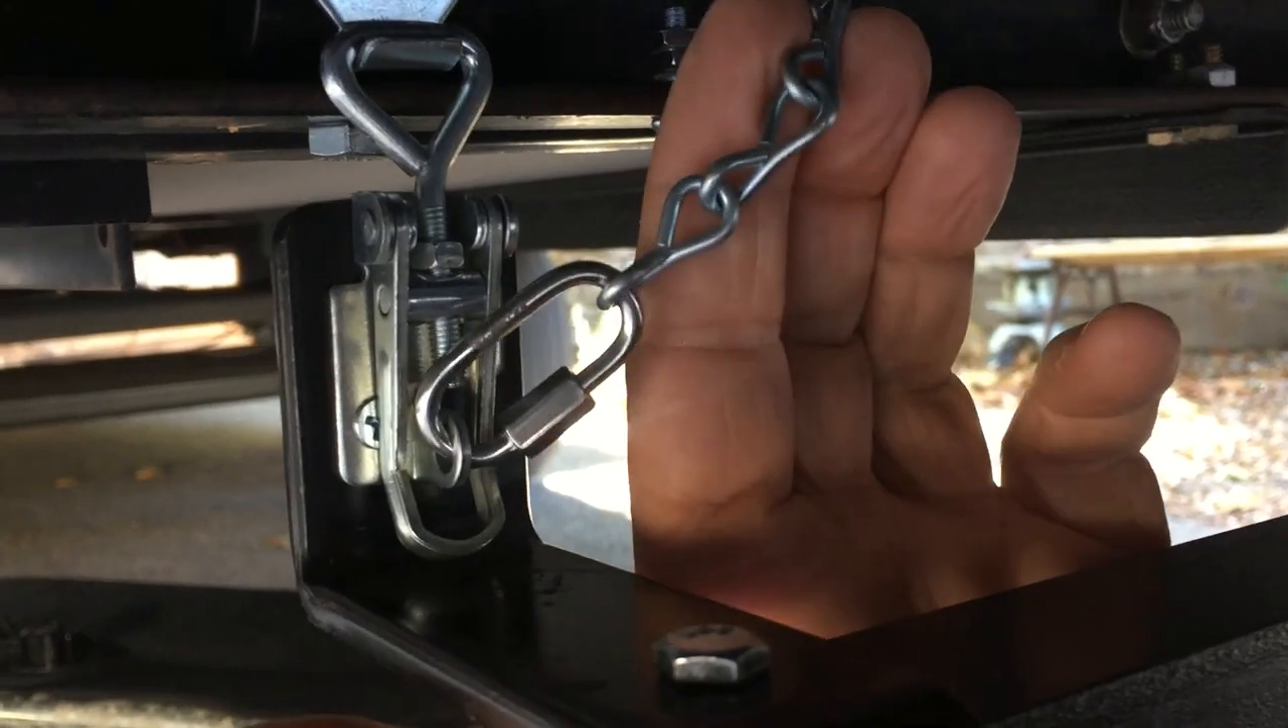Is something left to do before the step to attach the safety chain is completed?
No.